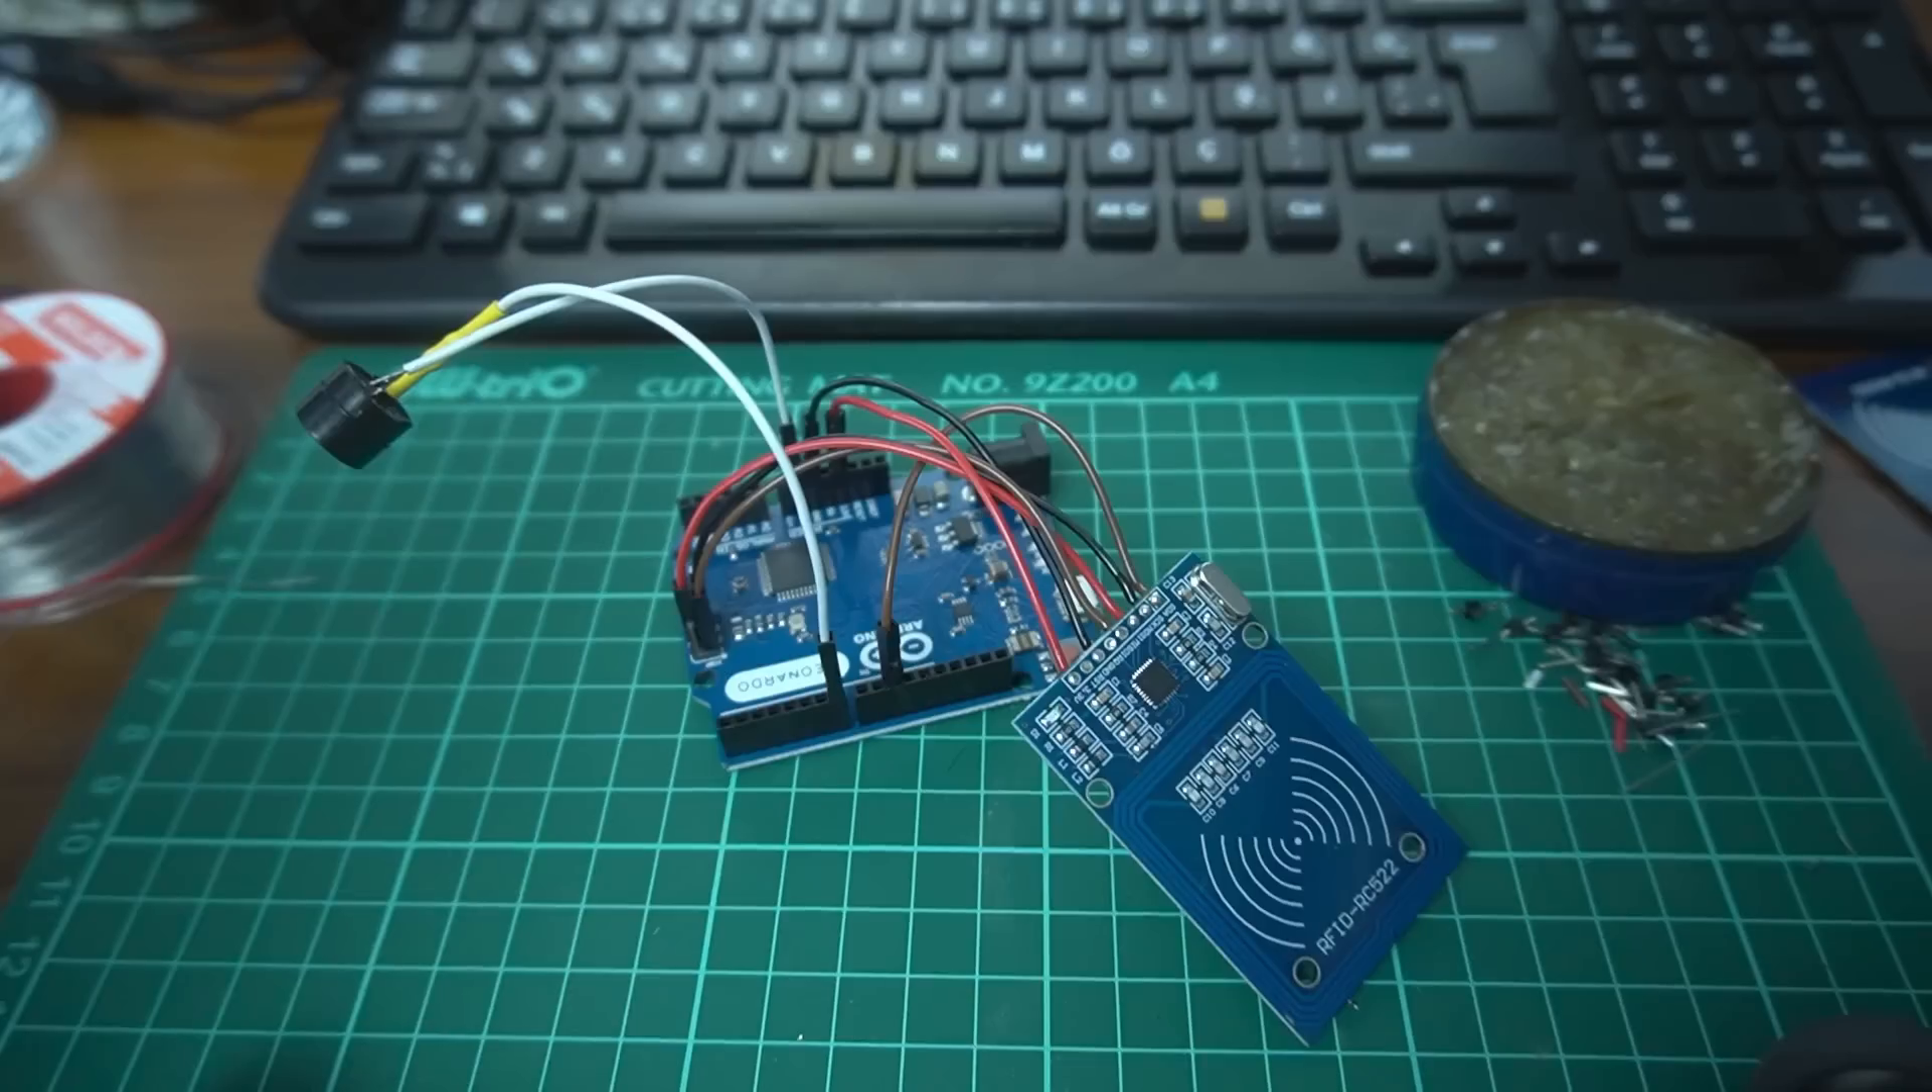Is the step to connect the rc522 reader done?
Yes.